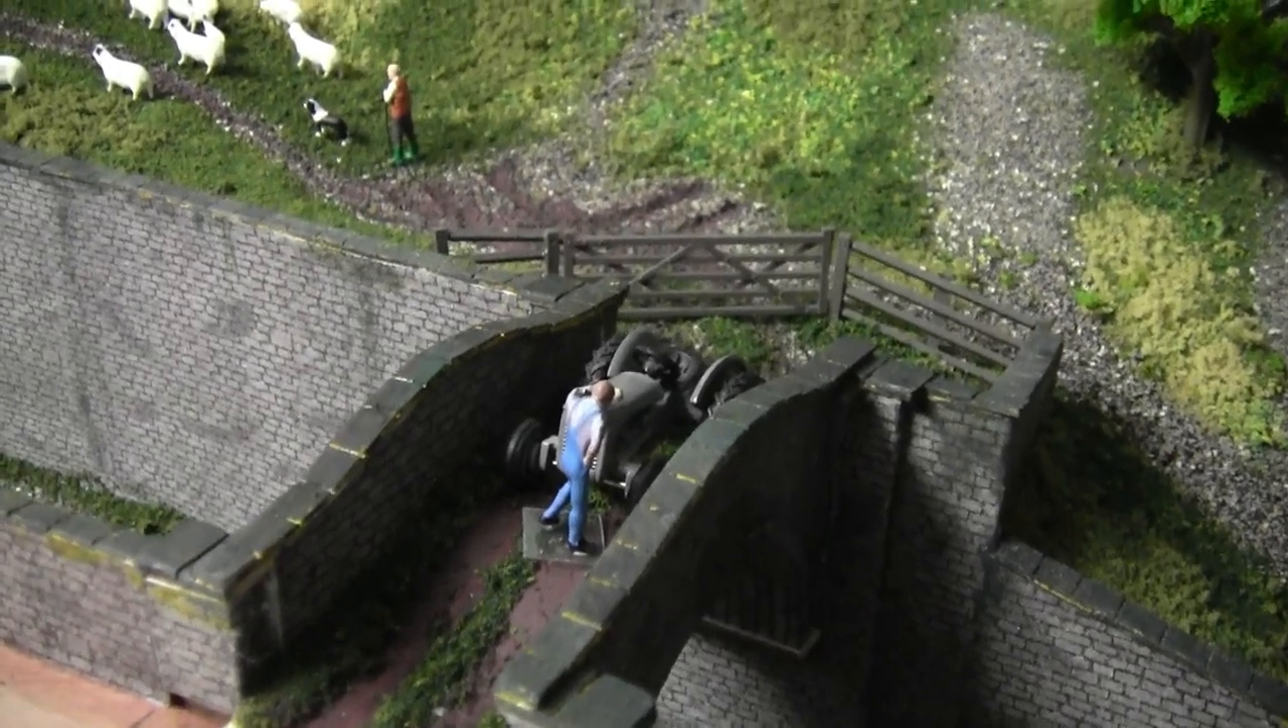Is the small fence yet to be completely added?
No.